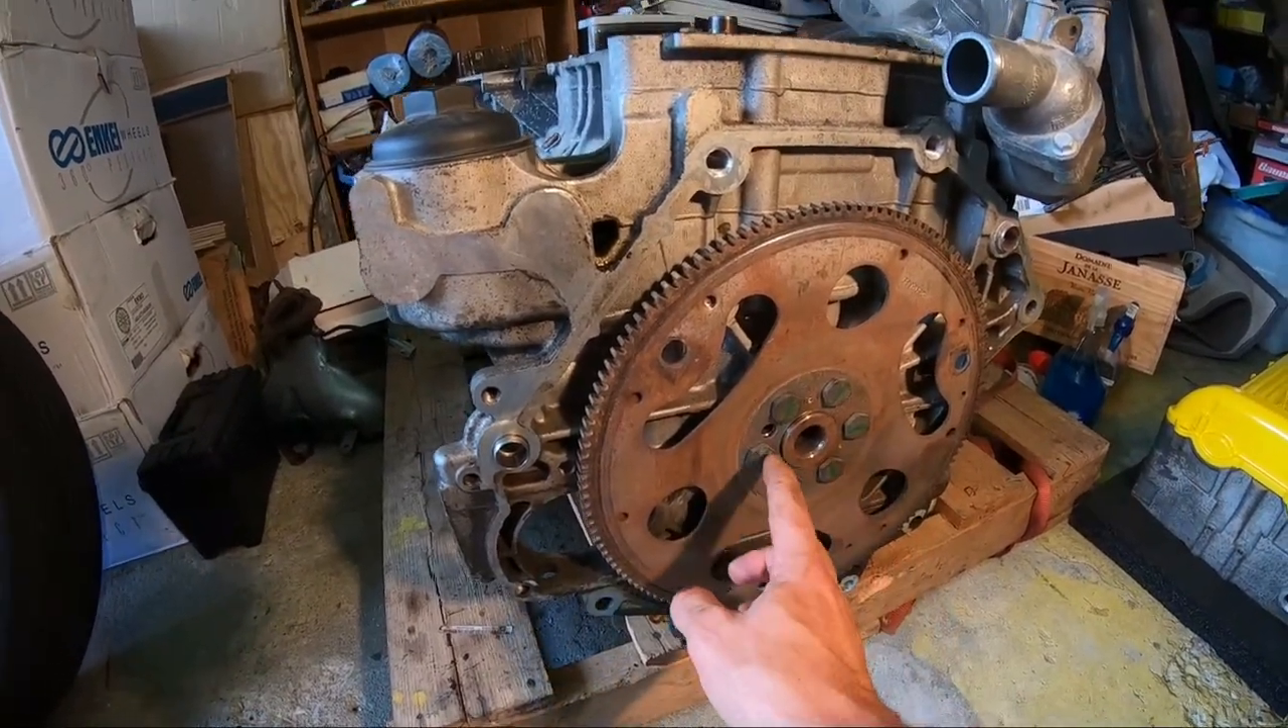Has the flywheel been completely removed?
No.